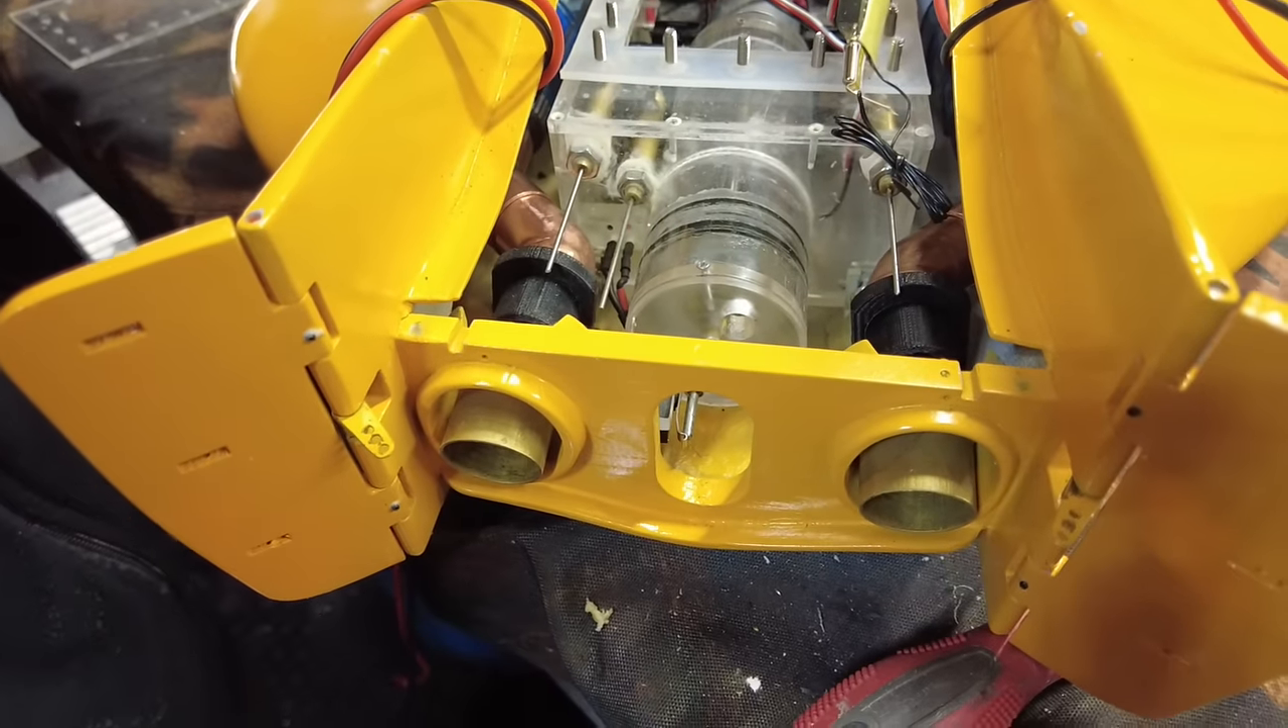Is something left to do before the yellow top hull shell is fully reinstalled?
Yes.